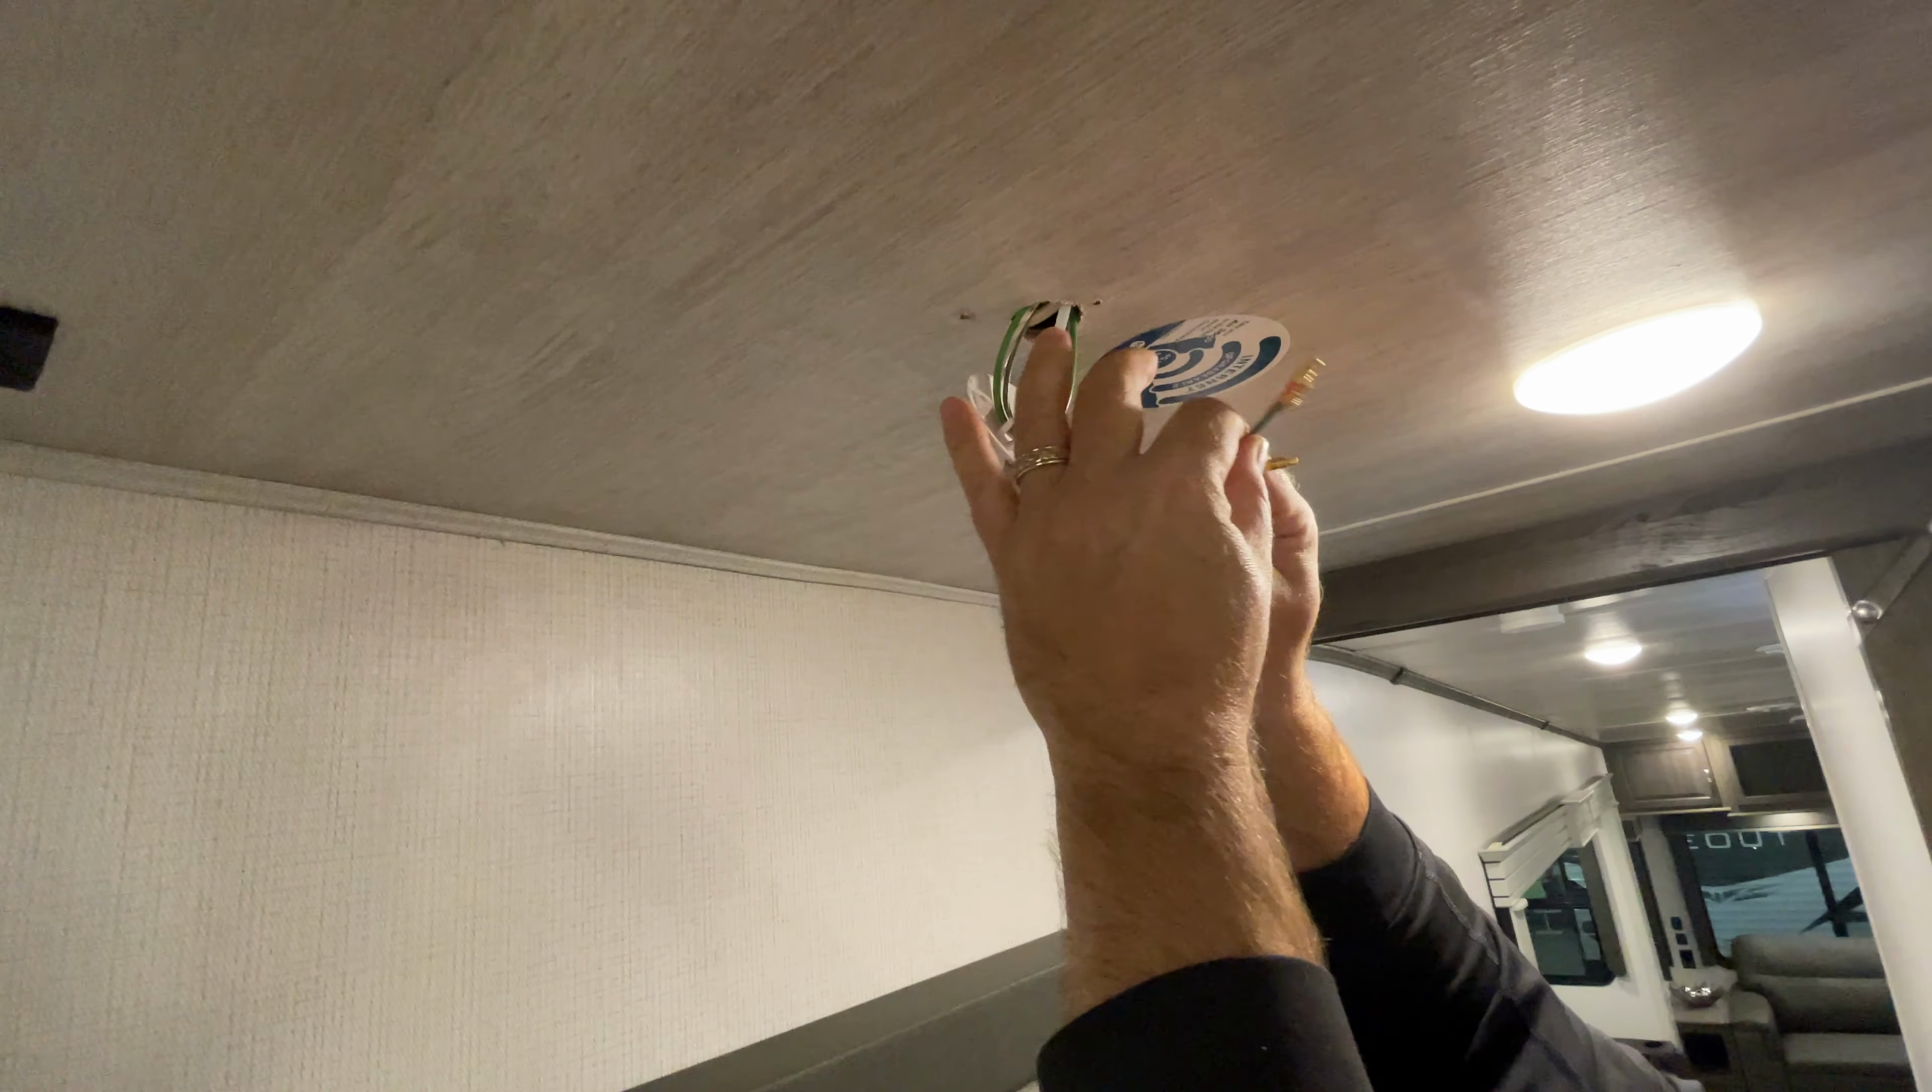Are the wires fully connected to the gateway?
No.